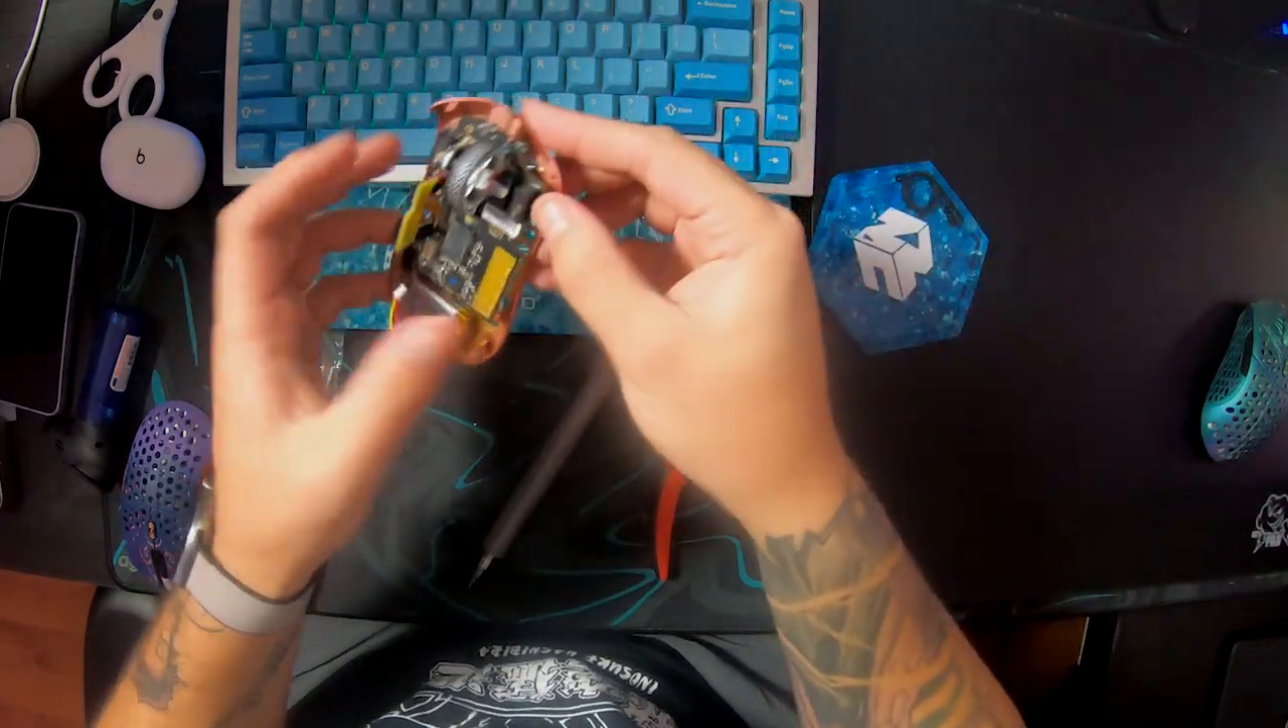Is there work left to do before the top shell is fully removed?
No.